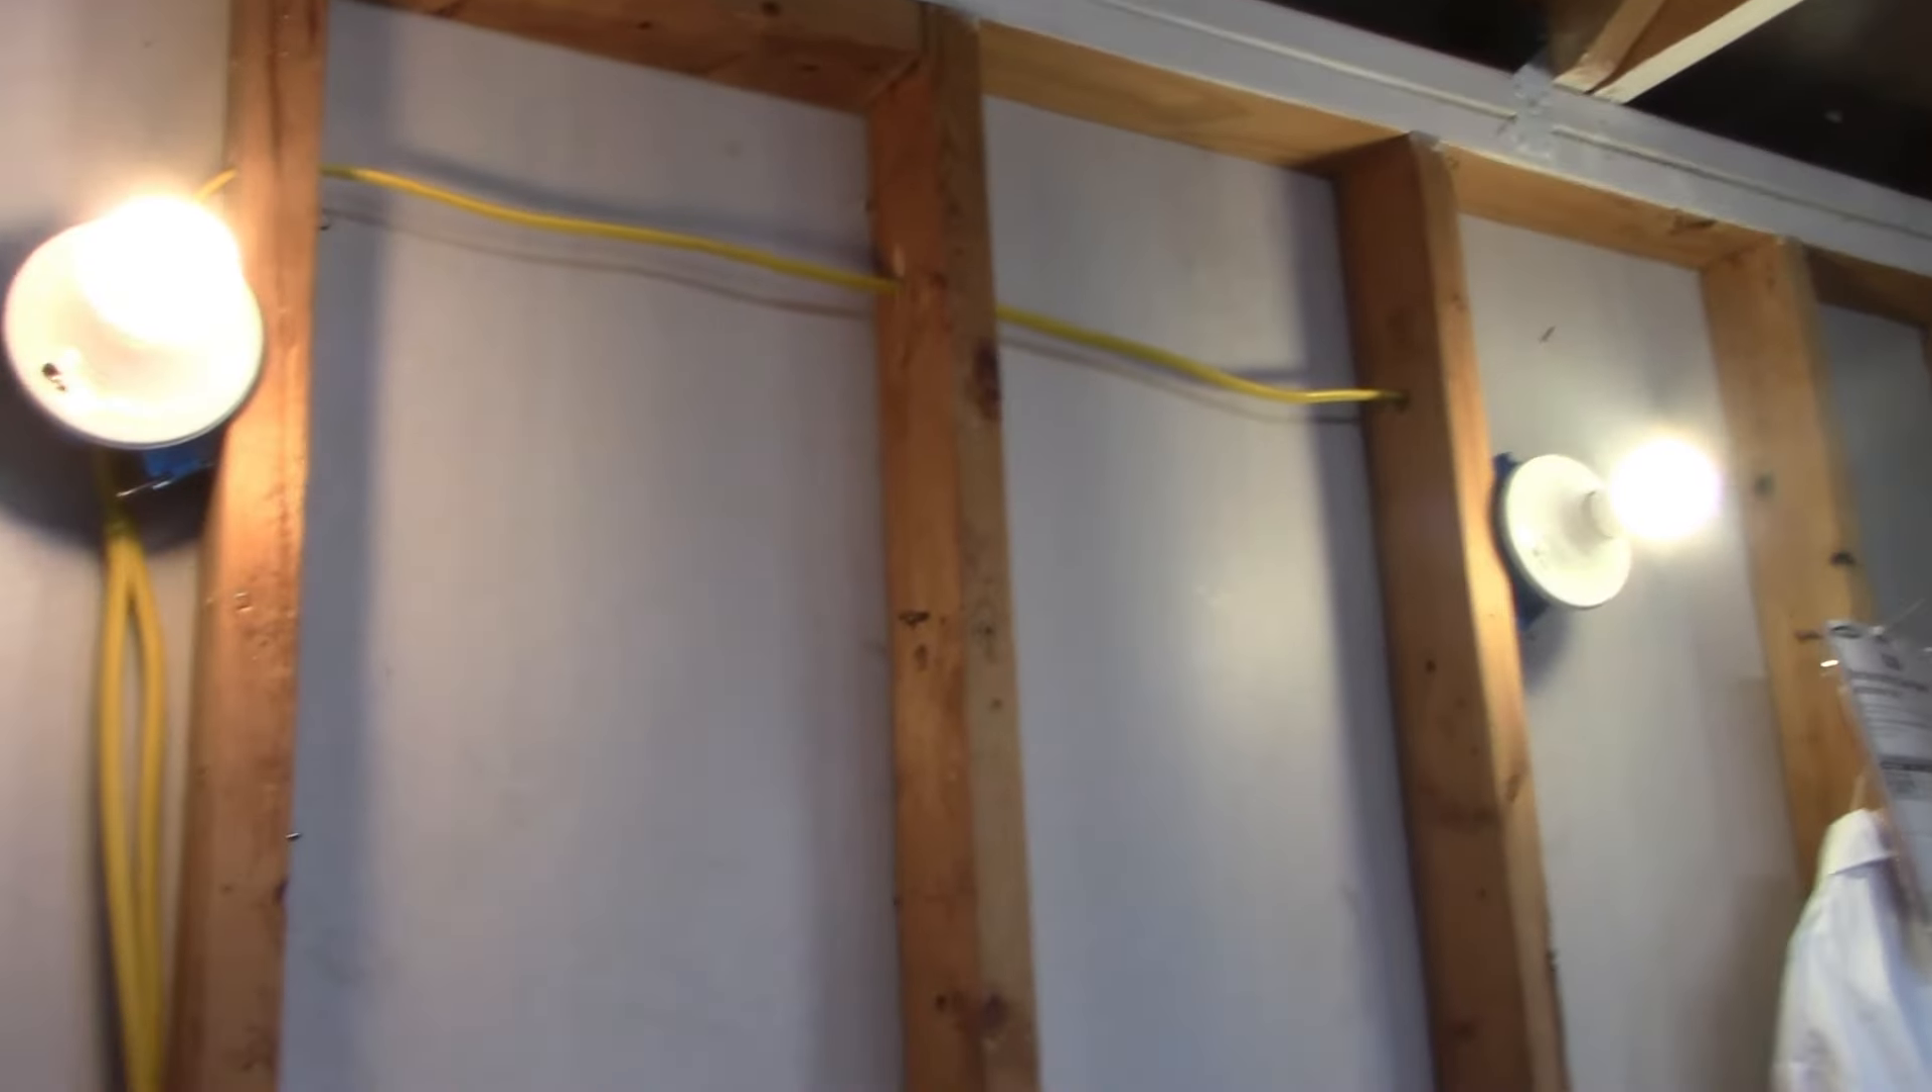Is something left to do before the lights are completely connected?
No.